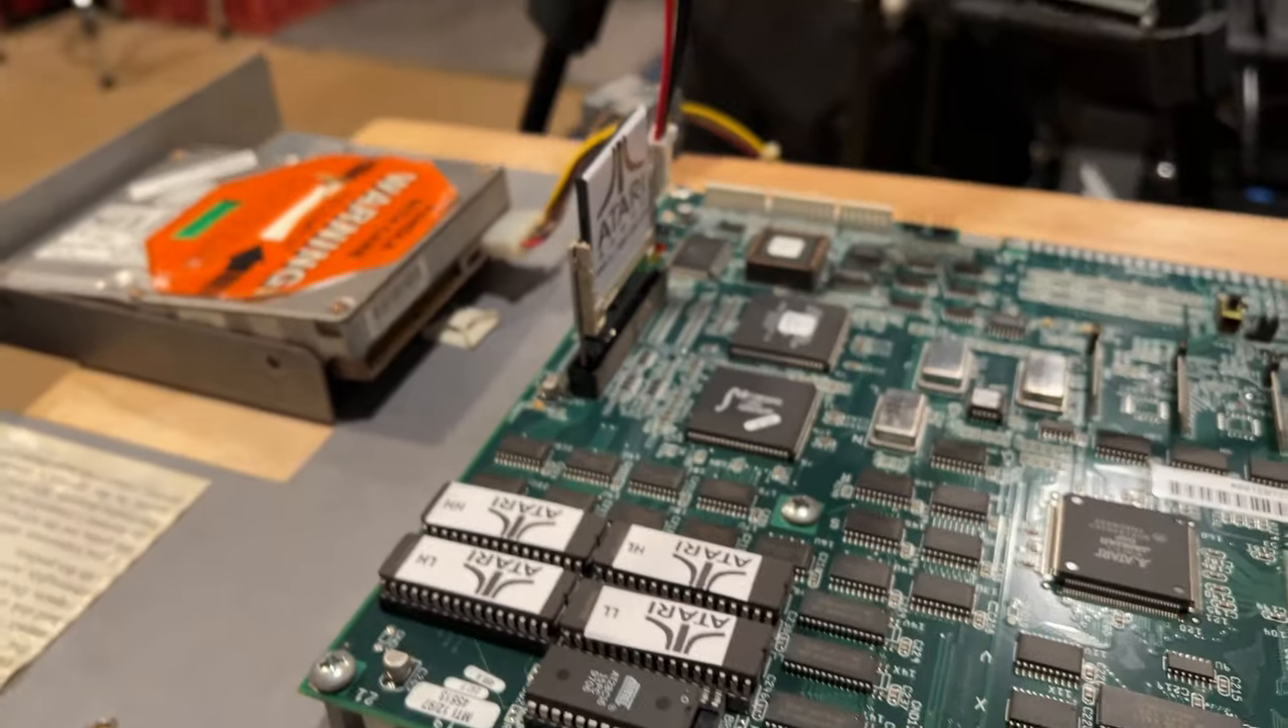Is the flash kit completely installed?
Yes.